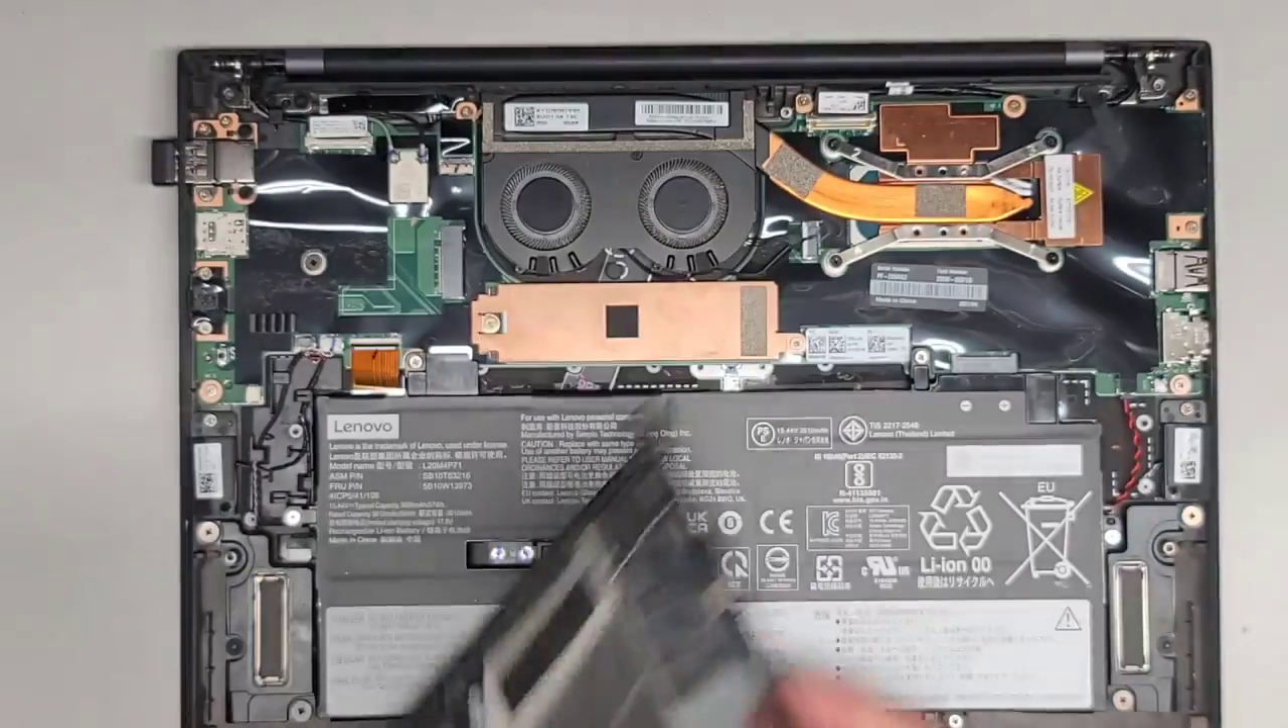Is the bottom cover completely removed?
Yes.